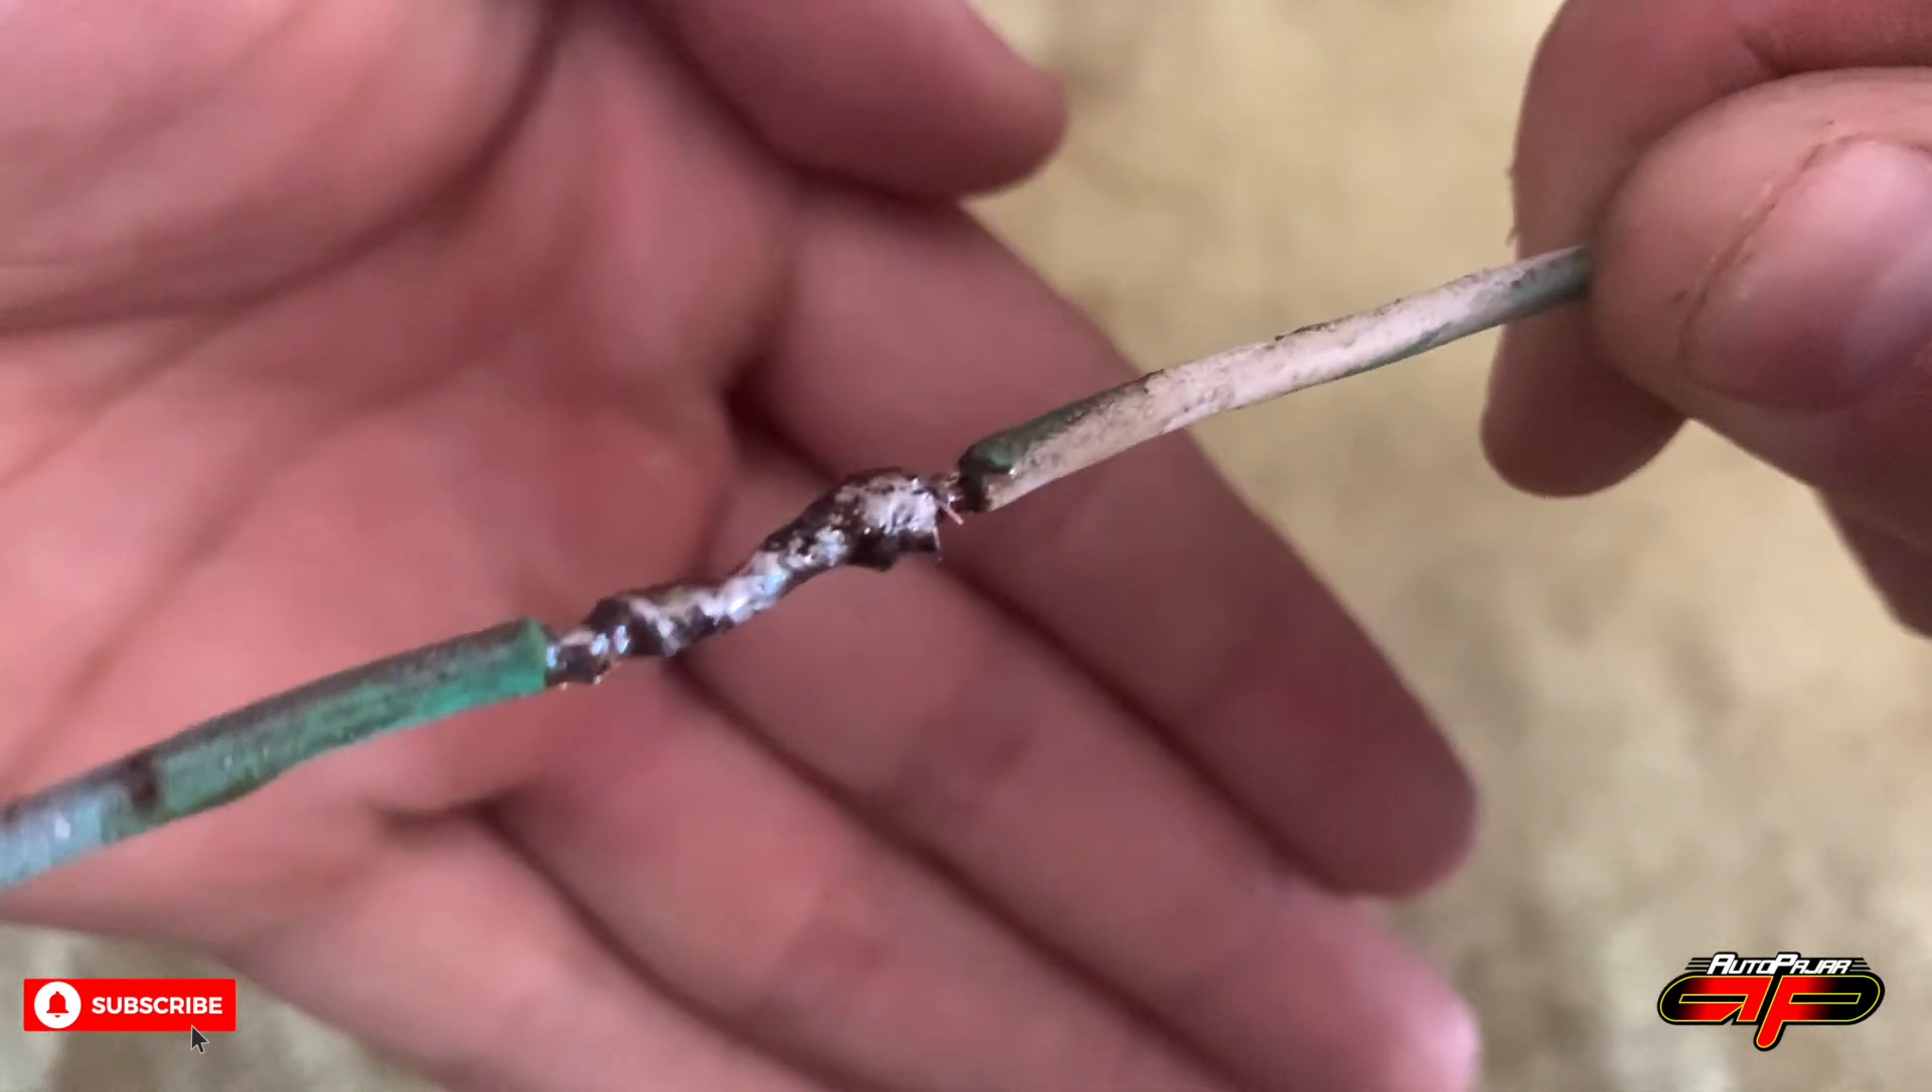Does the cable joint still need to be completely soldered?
No.